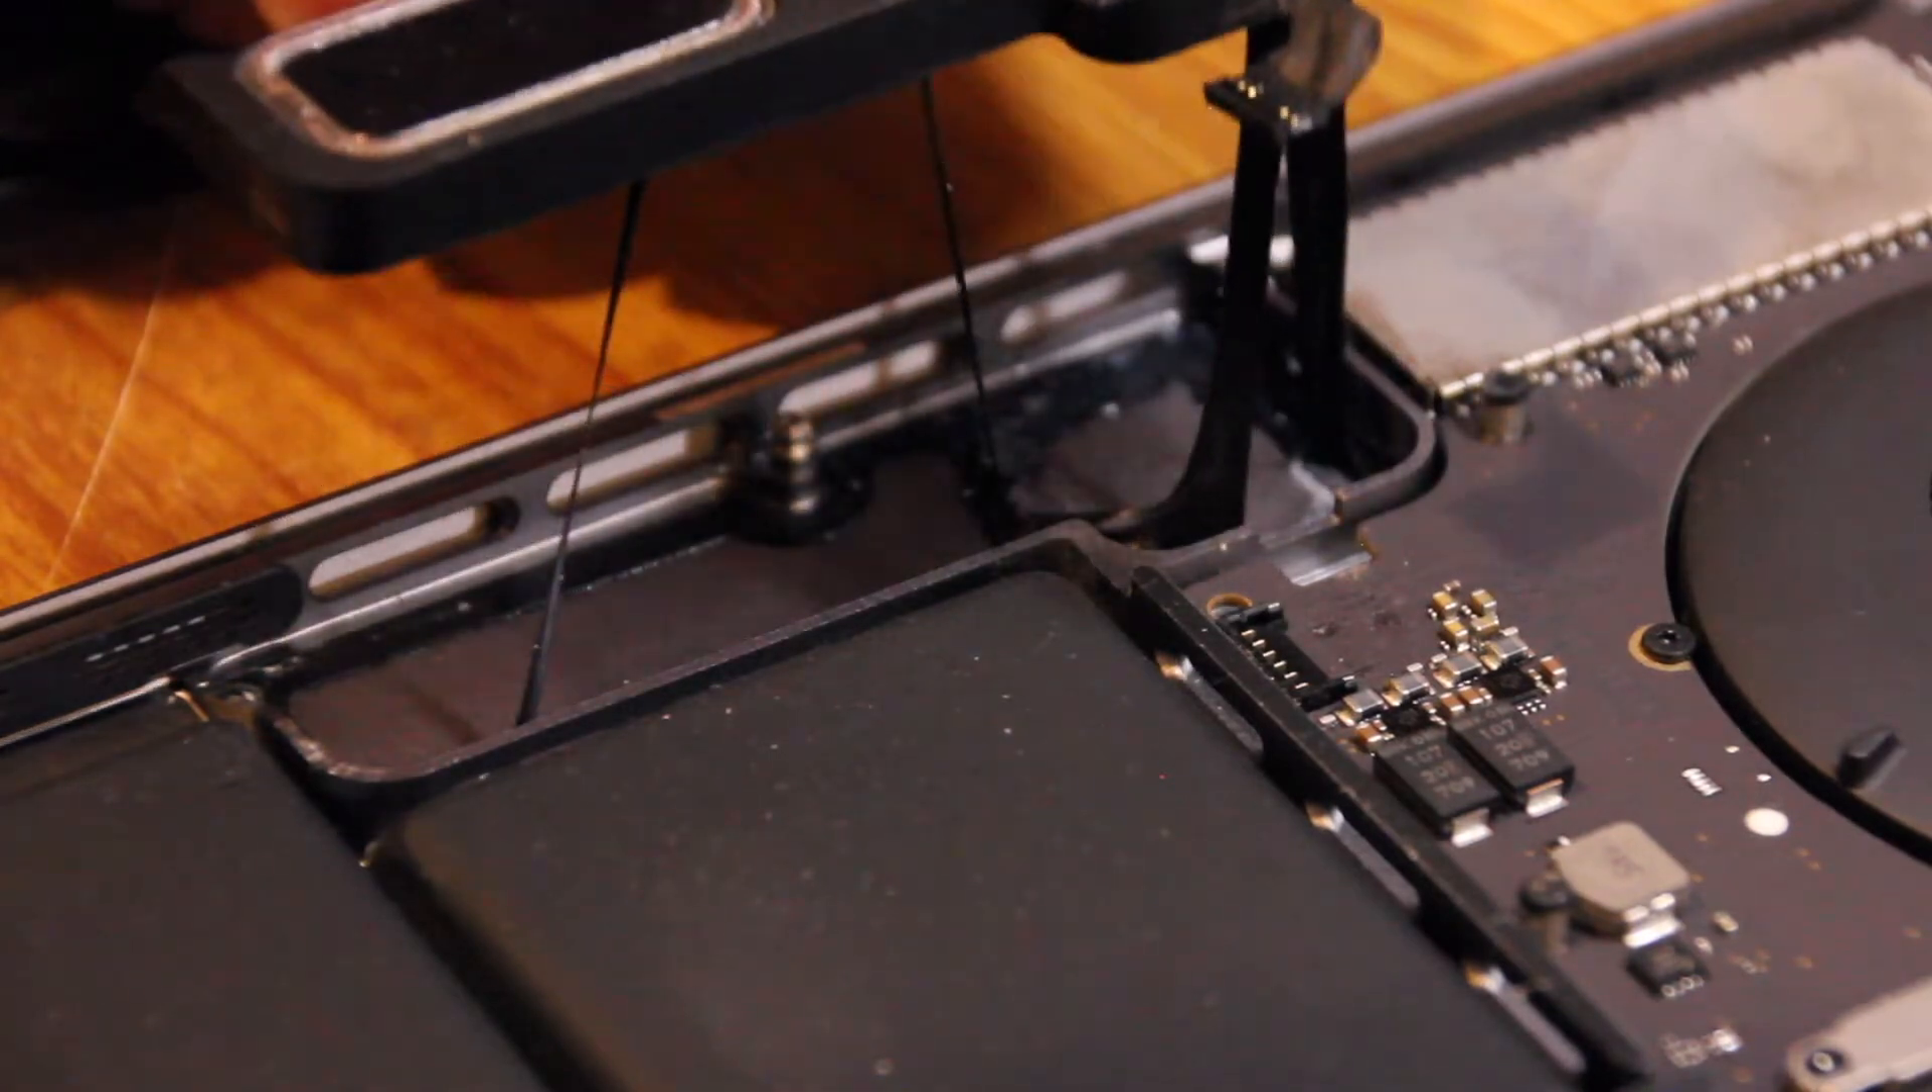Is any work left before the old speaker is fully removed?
Yes.